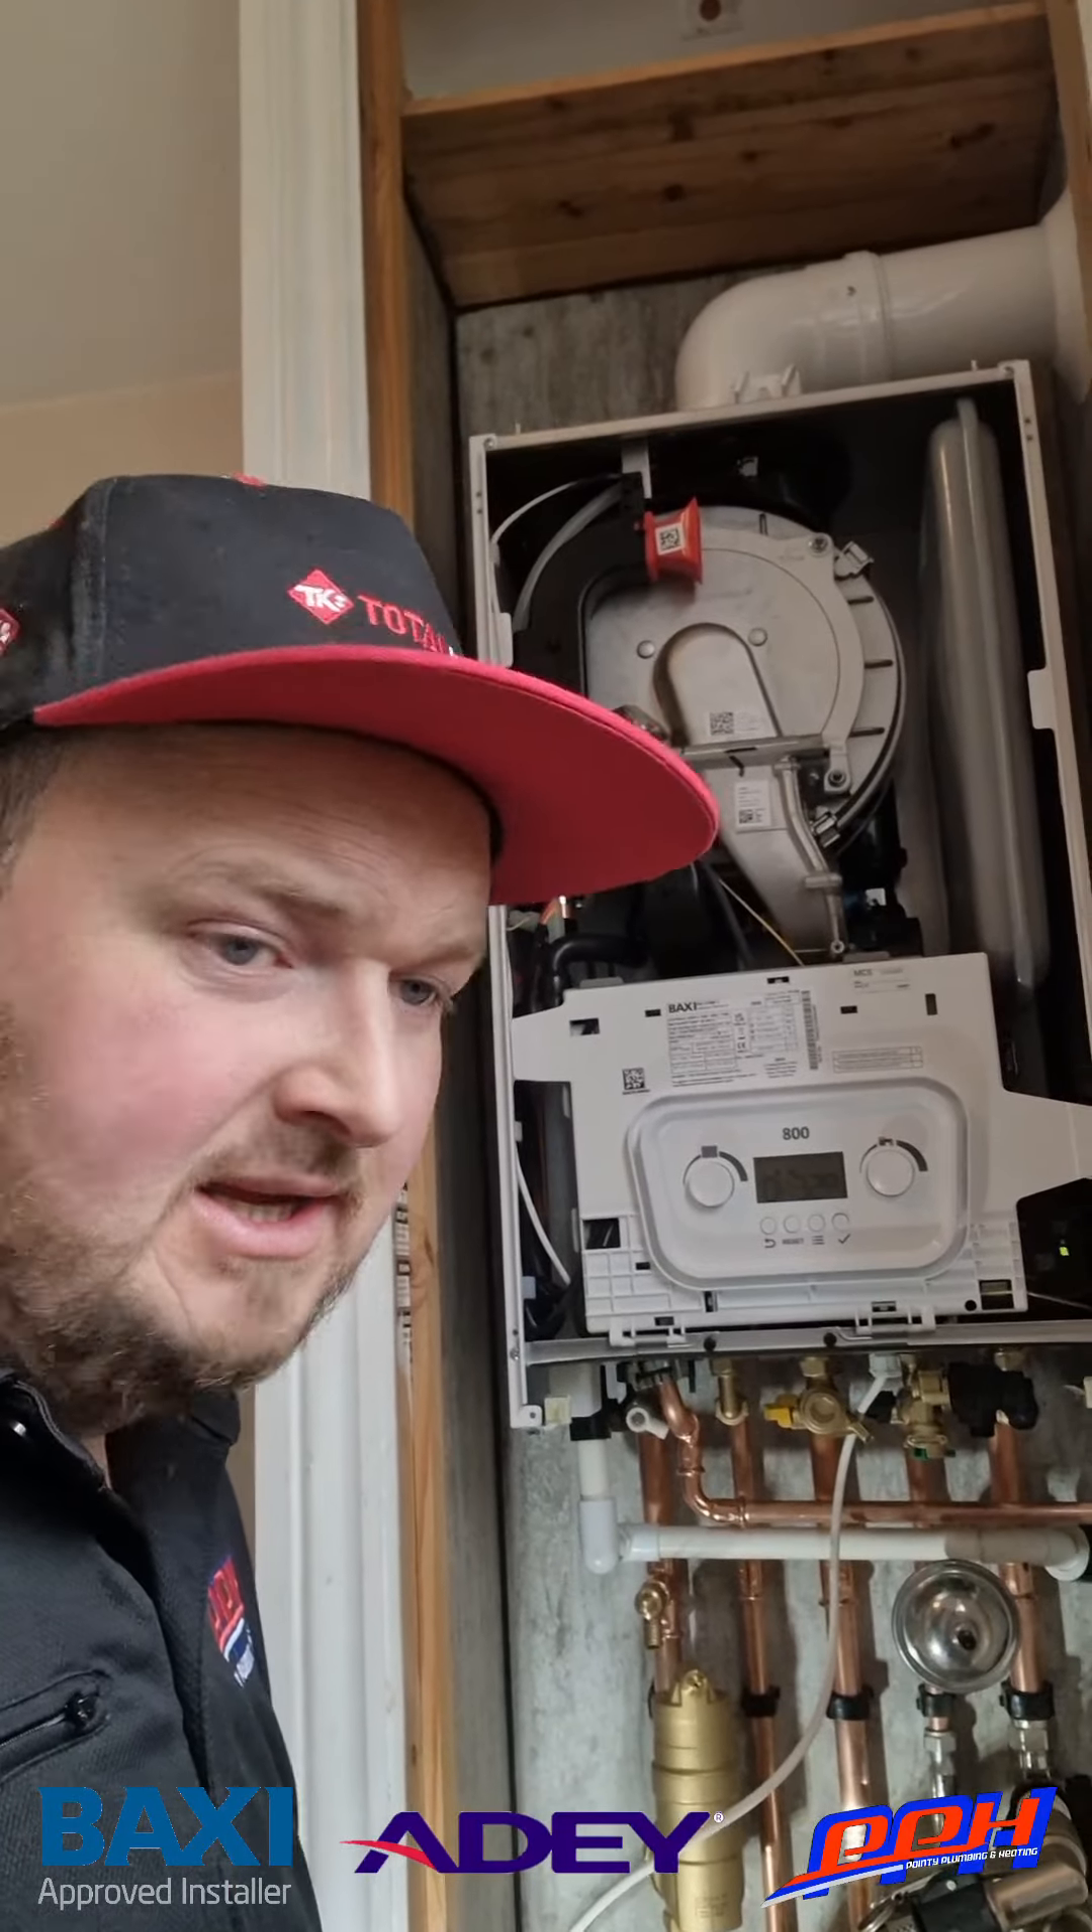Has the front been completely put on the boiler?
No.